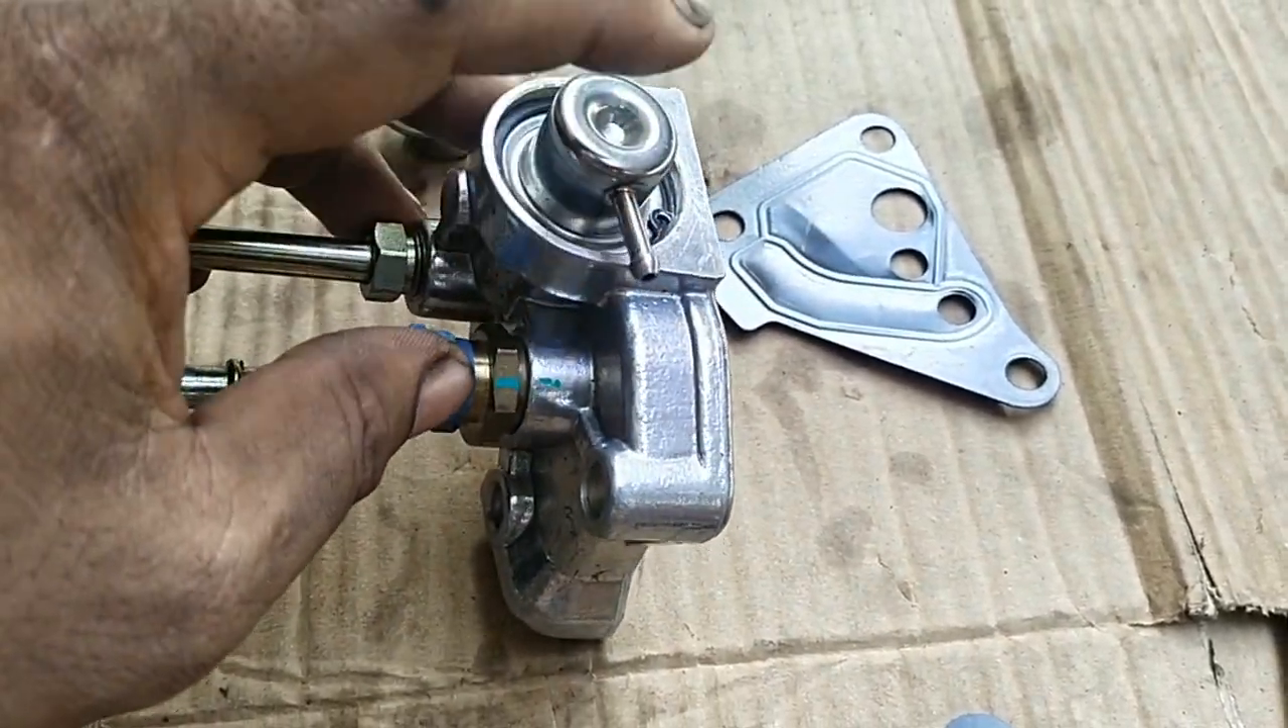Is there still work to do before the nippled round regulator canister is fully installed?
No.